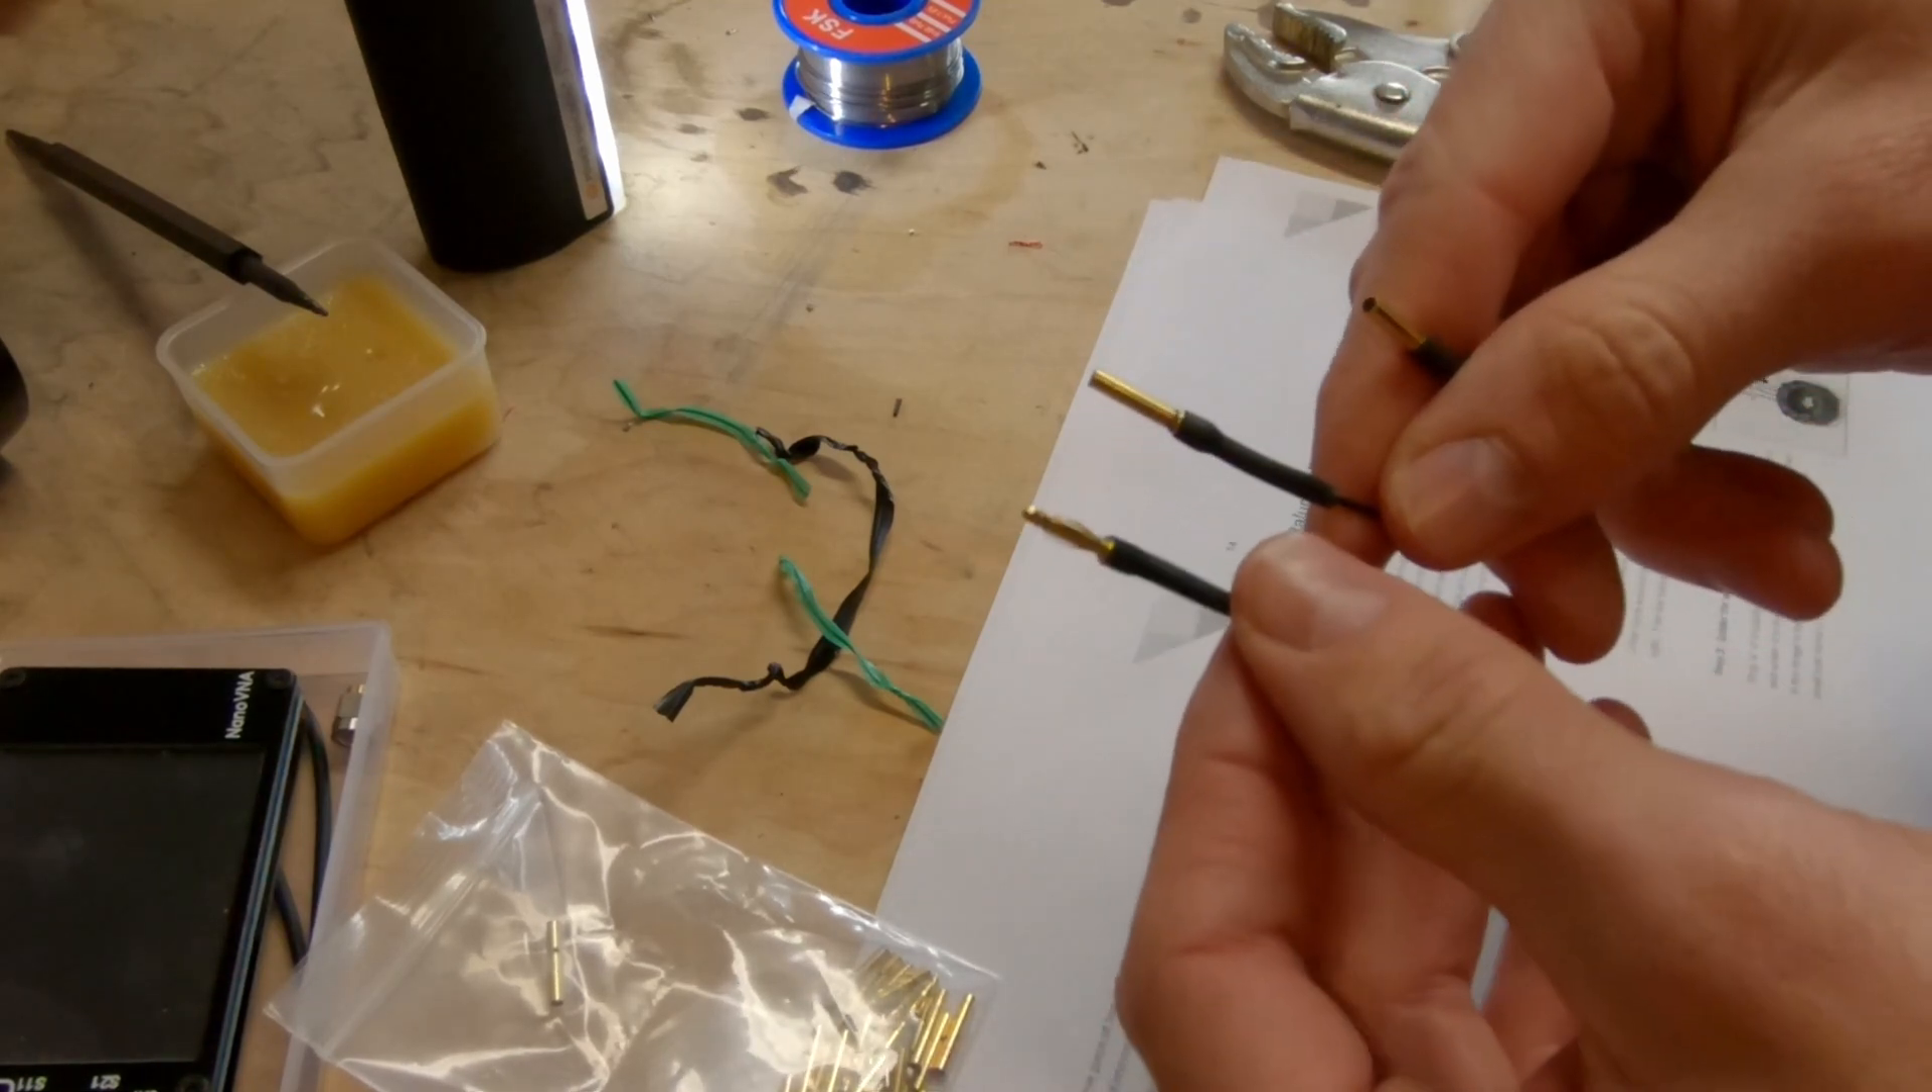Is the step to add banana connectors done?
Yes.